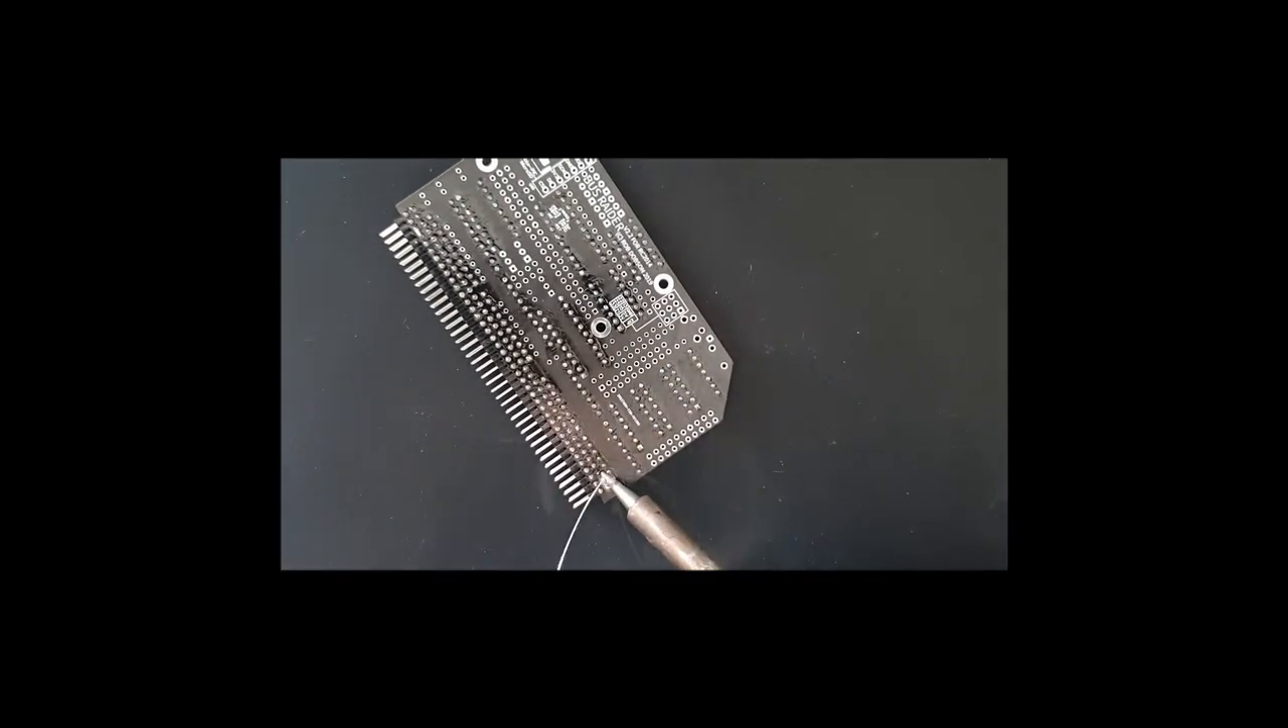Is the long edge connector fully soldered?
No.